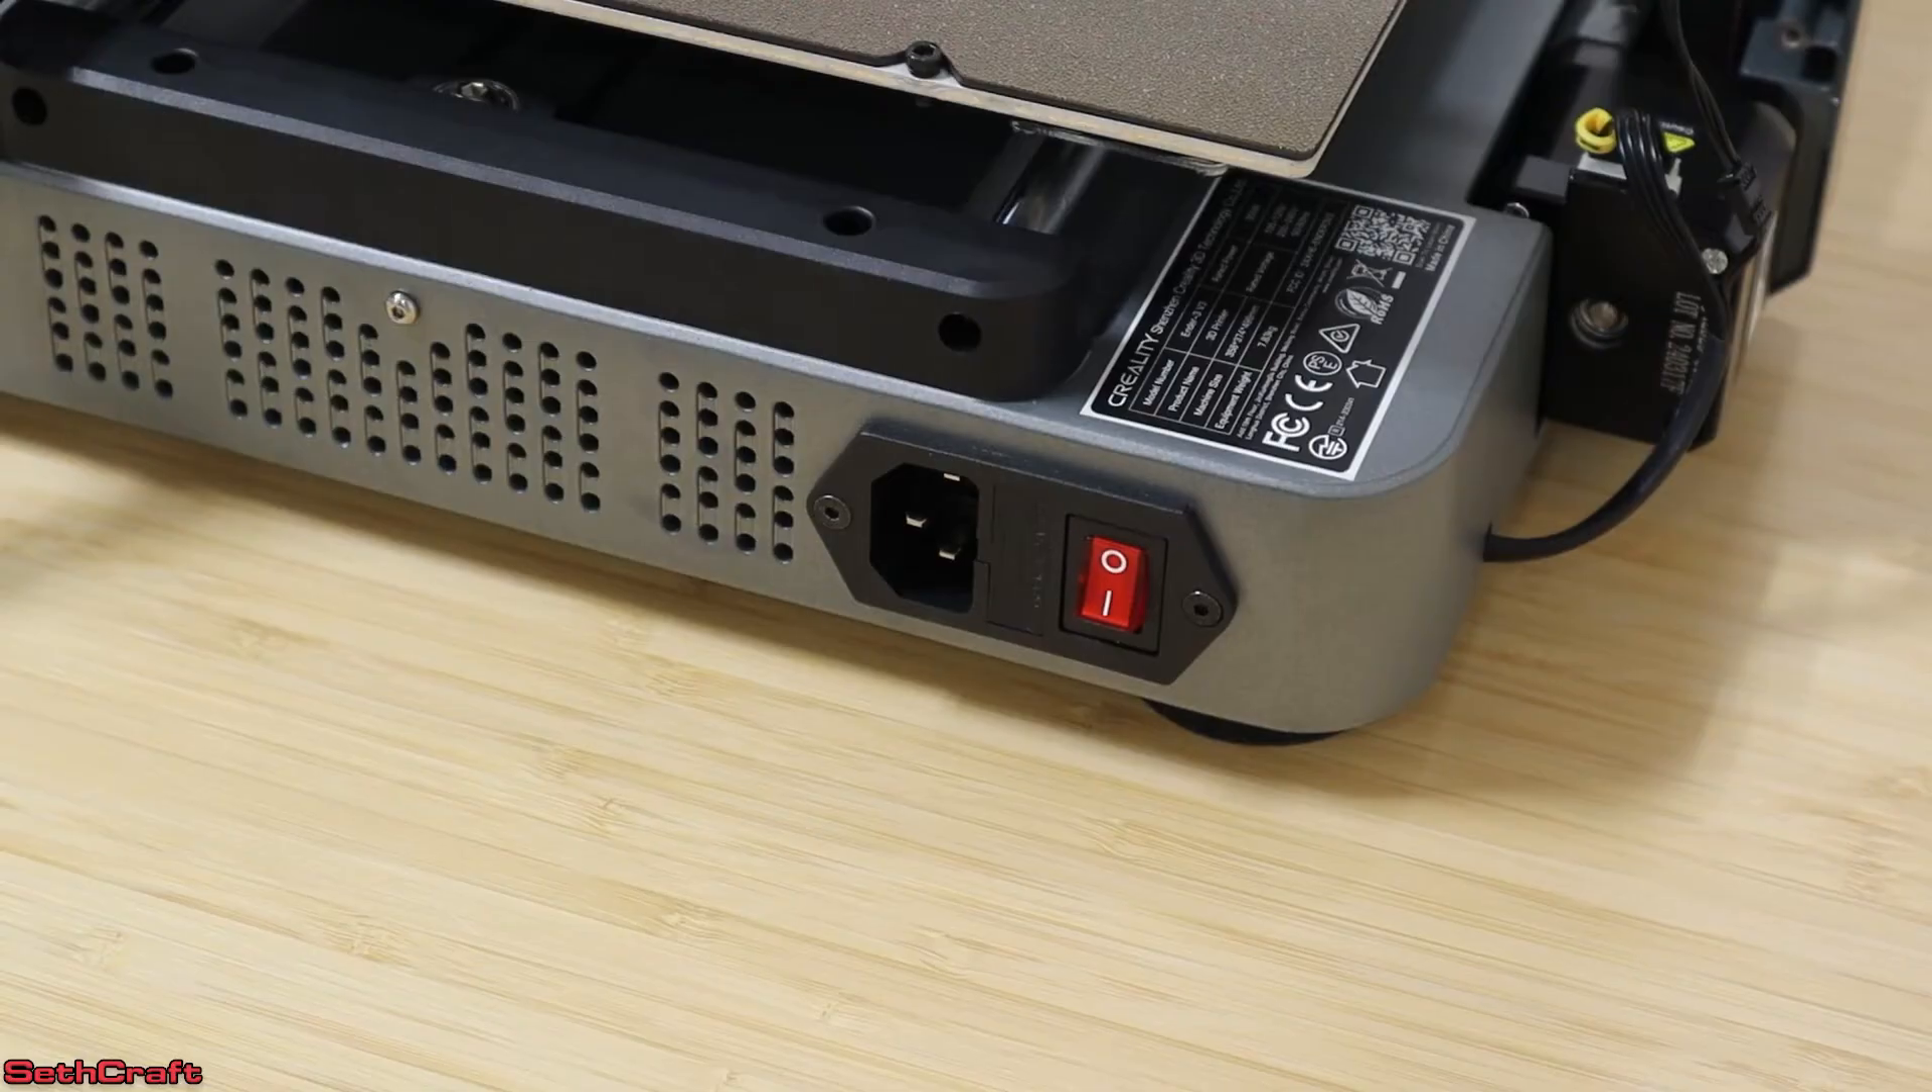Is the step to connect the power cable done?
No.